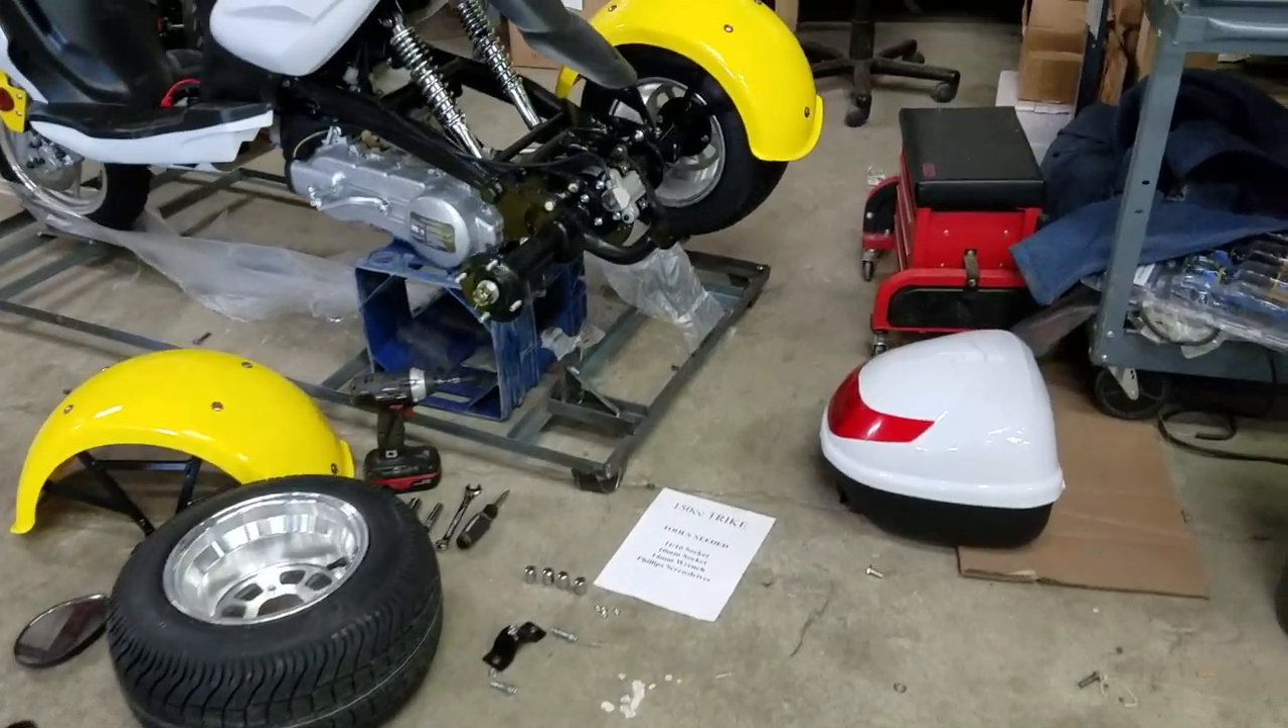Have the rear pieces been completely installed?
No.